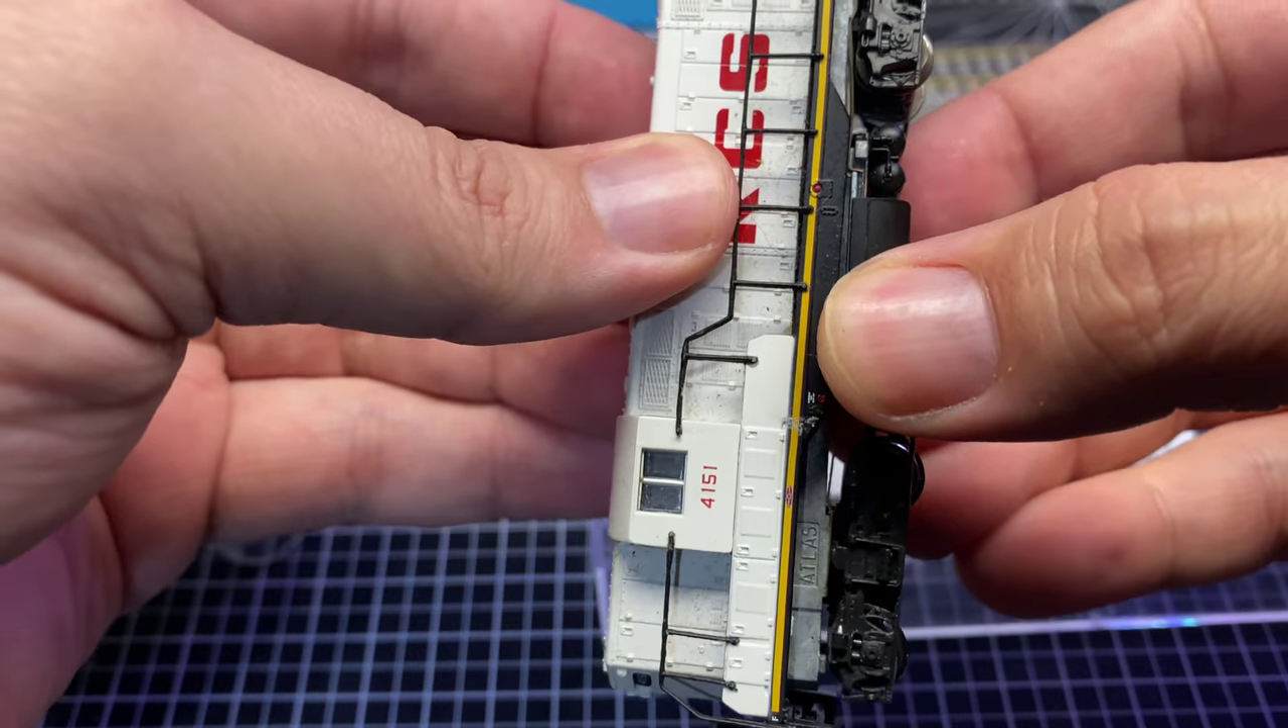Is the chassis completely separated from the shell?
No.